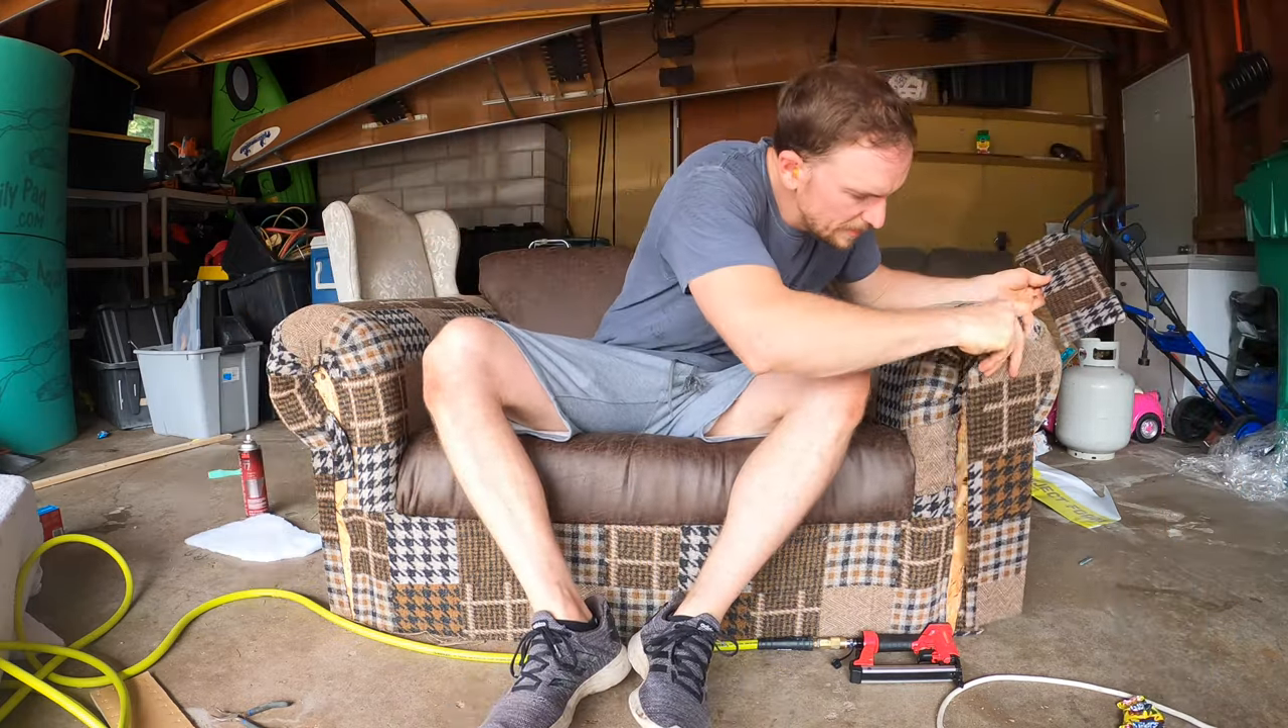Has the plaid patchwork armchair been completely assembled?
No.